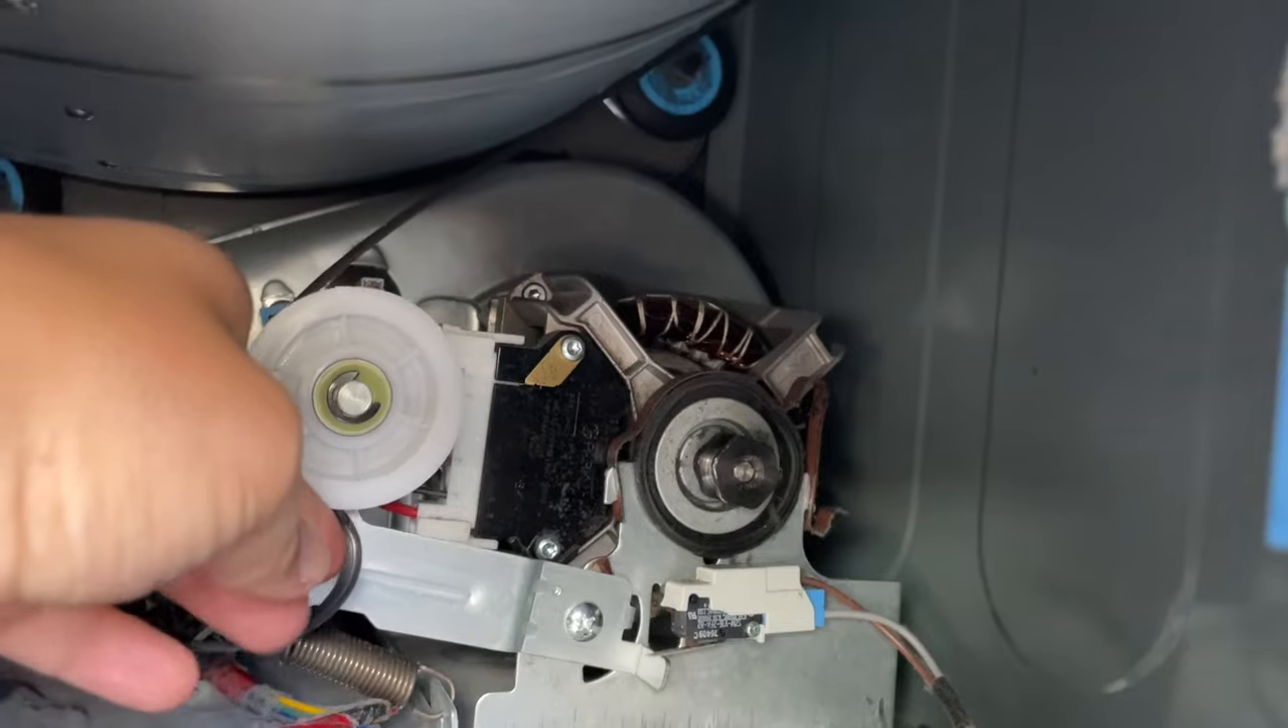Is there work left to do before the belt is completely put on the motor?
Yes.